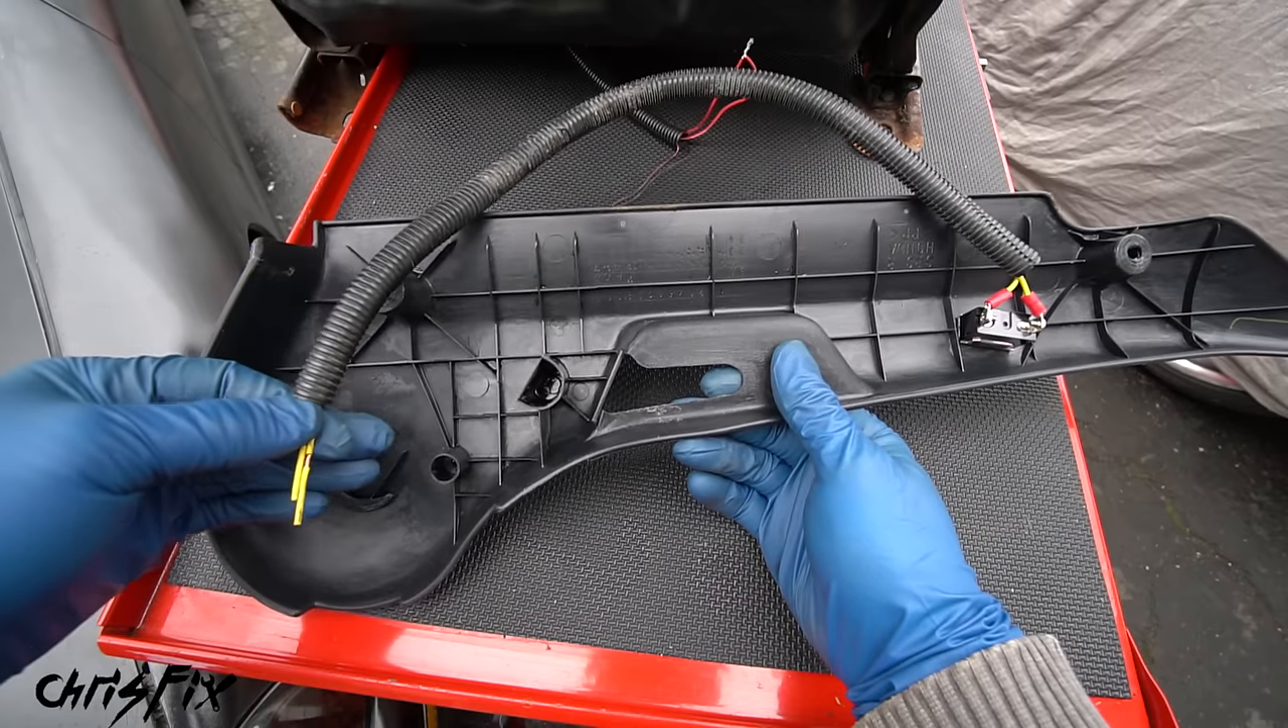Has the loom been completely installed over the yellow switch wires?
Yes.